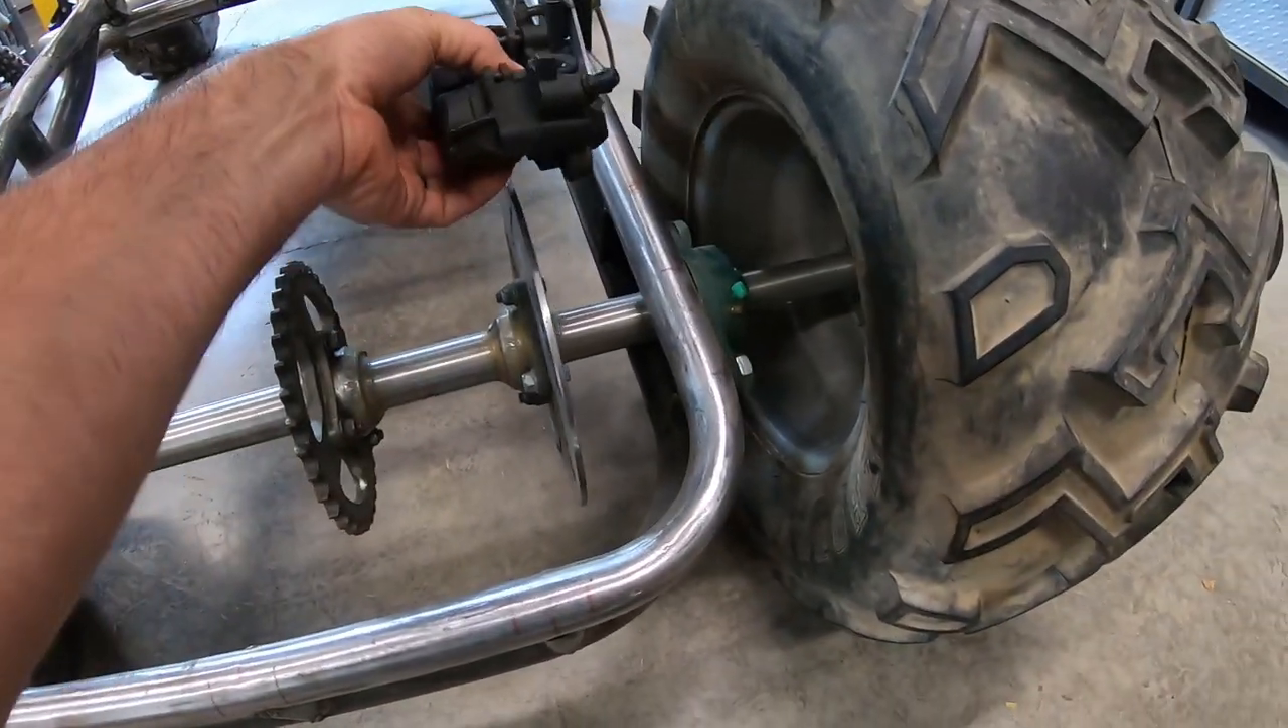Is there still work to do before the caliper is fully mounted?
Yes.